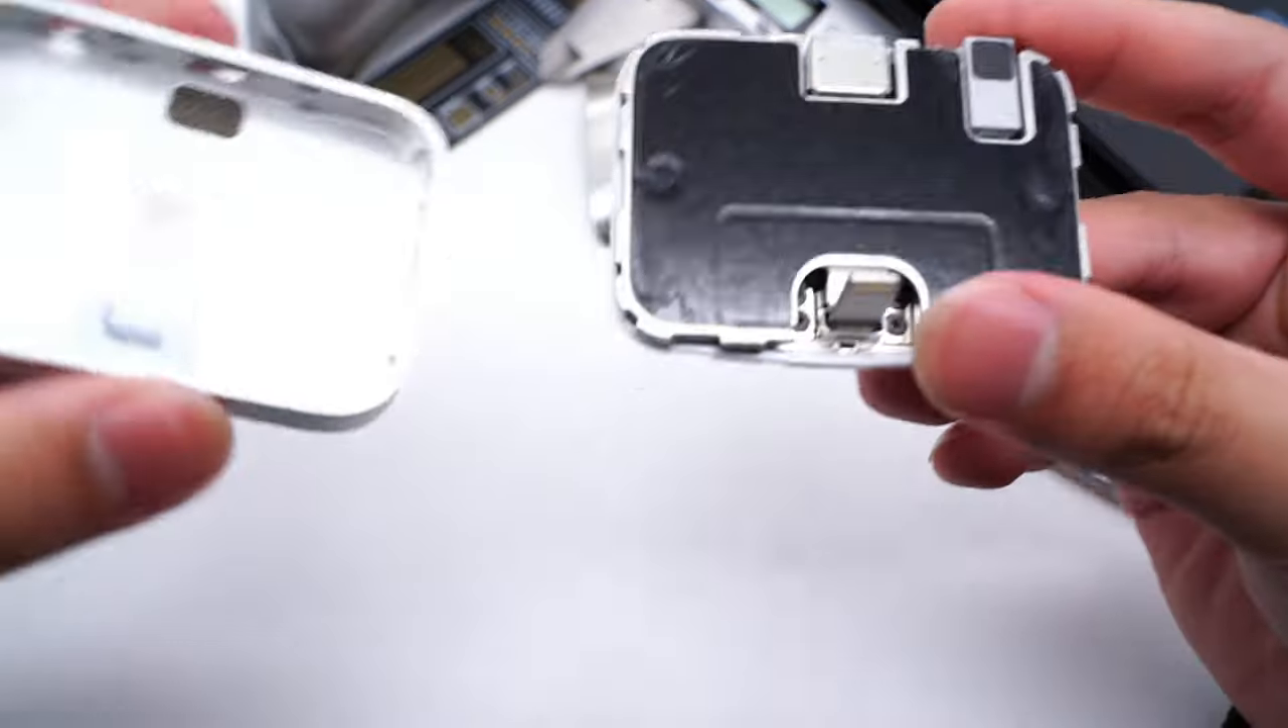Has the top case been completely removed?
Yes.